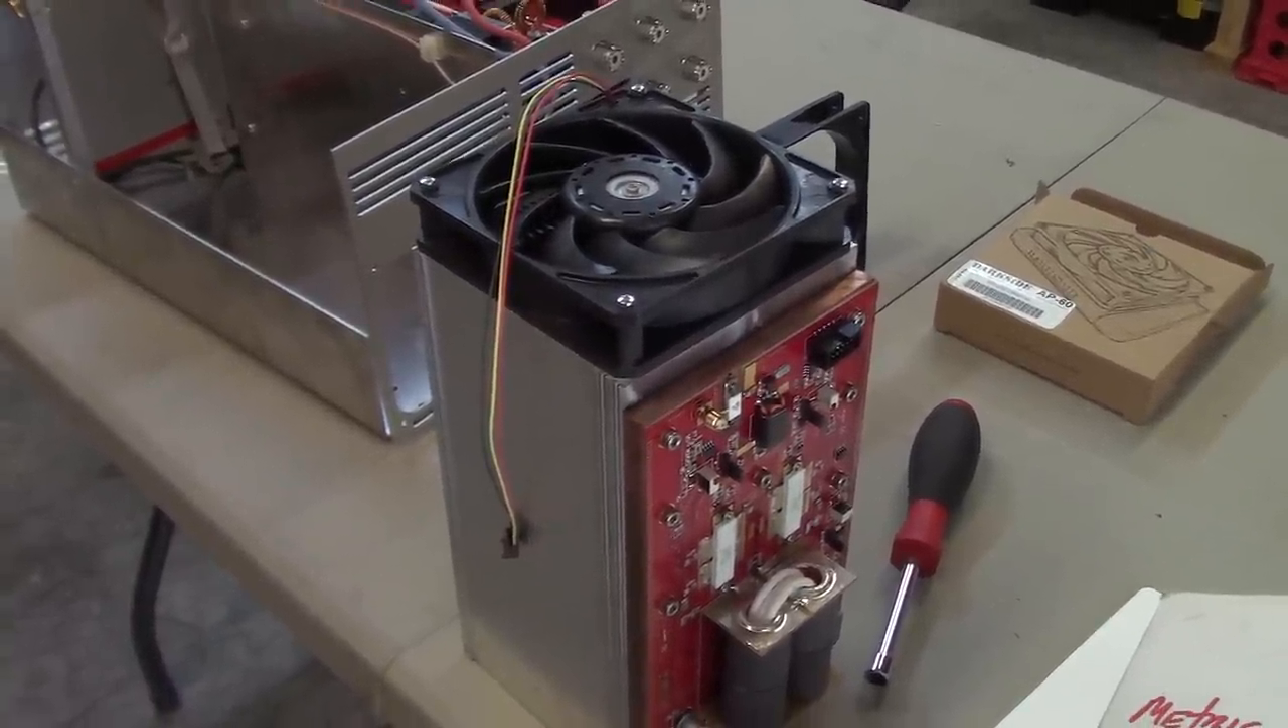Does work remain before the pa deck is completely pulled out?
No.